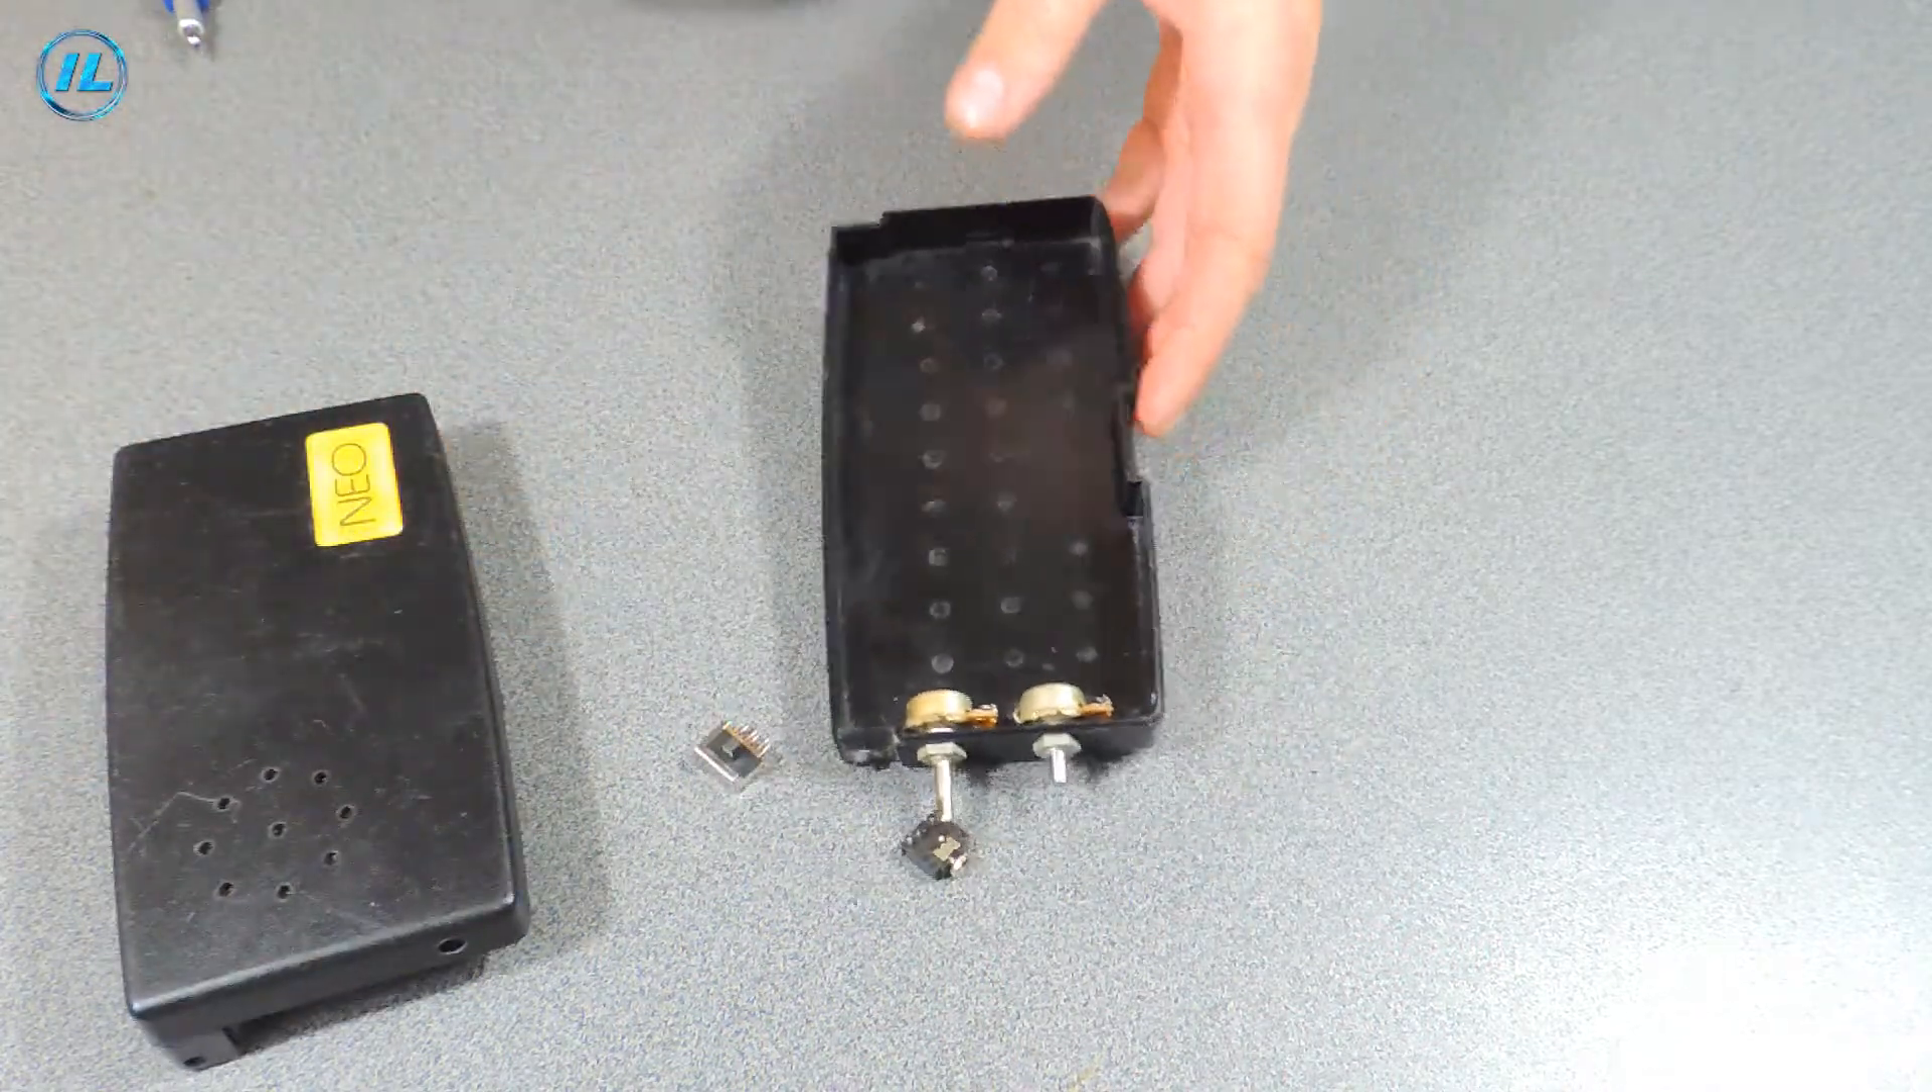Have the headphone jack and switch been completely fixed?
No.